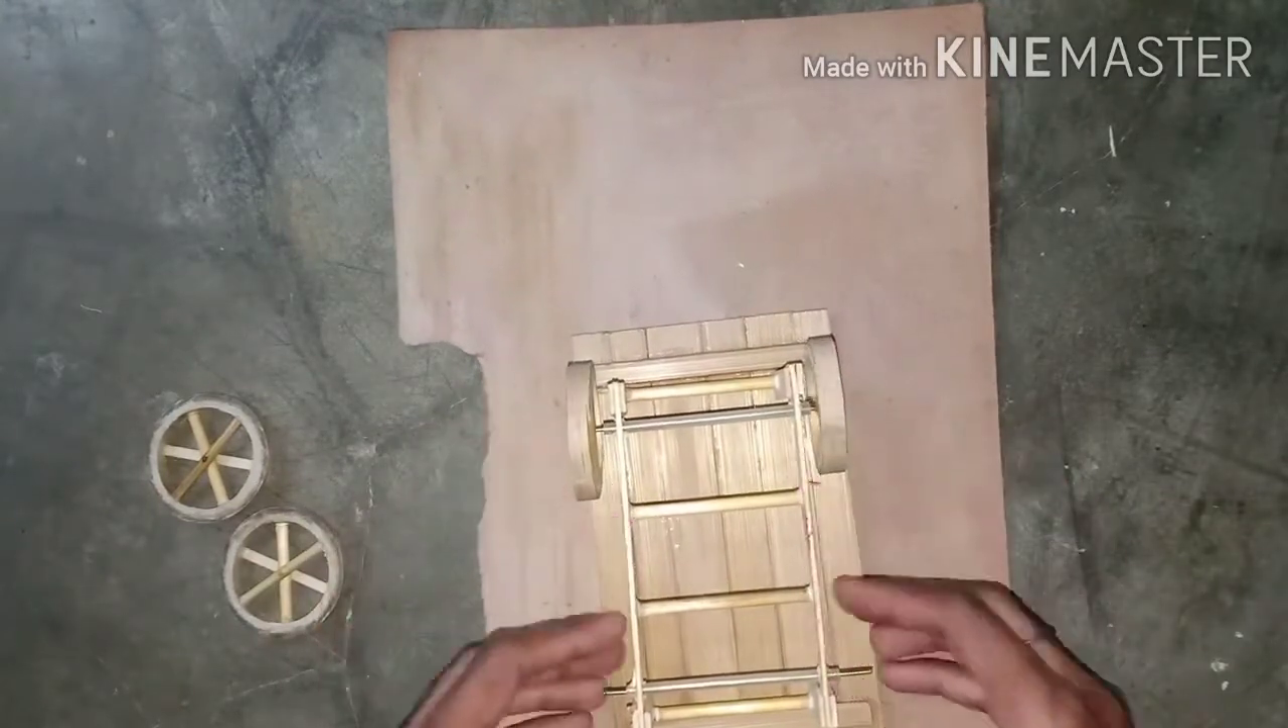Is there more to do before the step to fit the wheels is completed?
Yes.